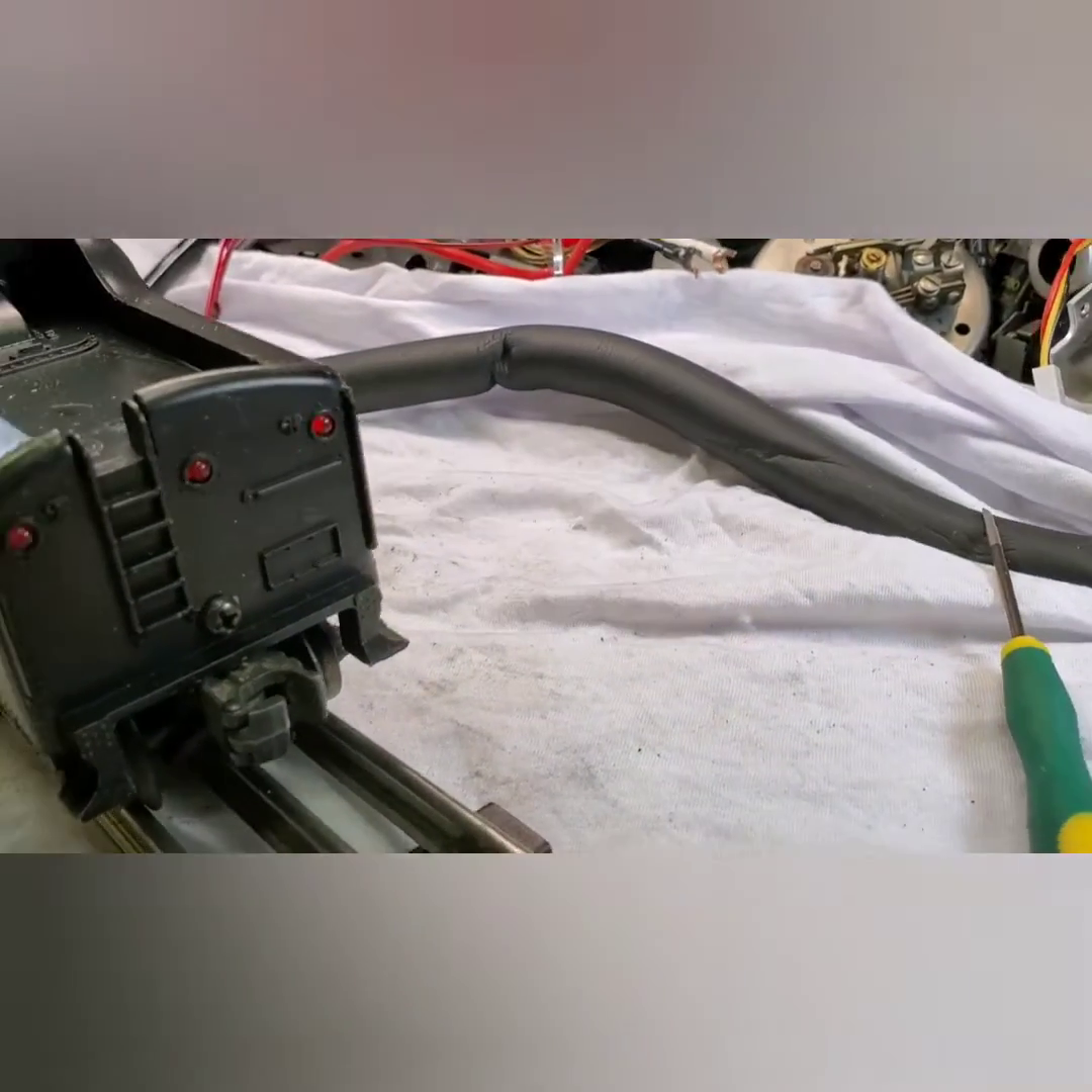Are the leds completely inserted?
Yes.